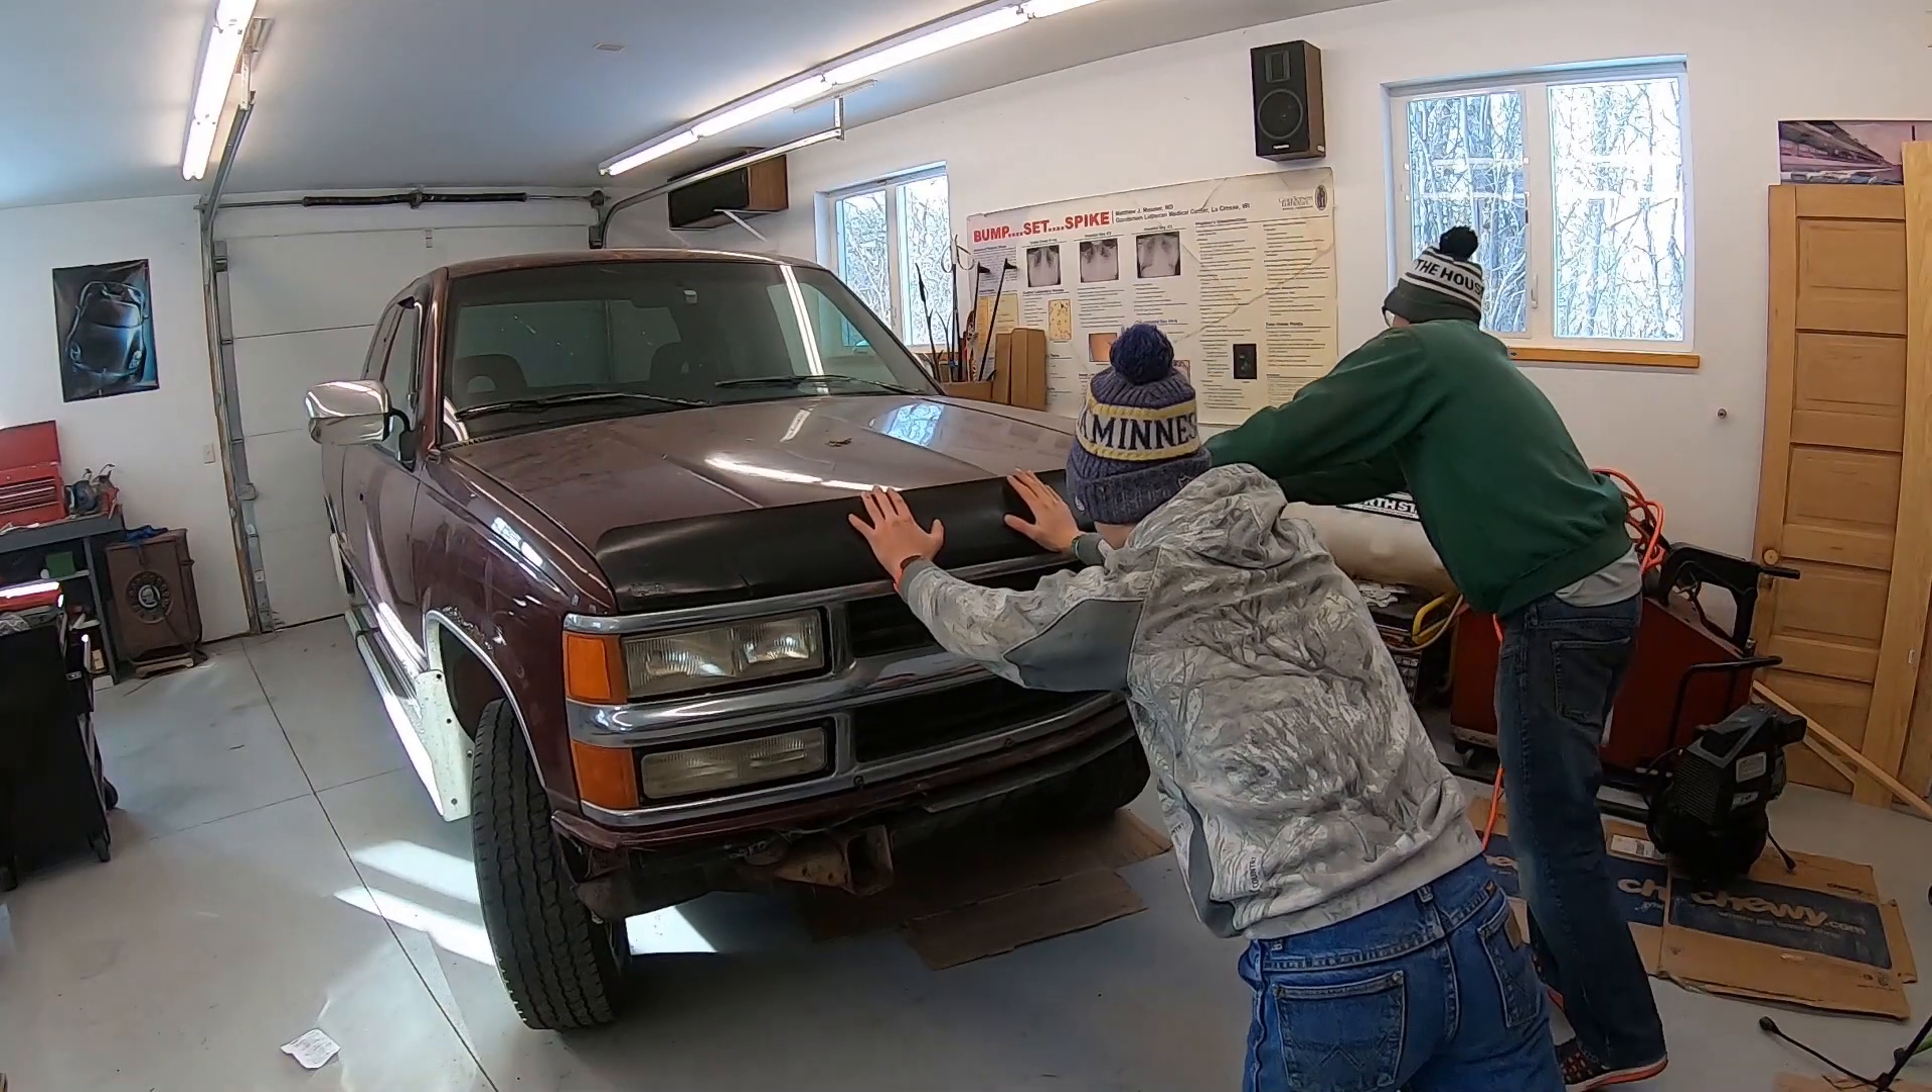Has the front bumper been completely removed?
Yes.